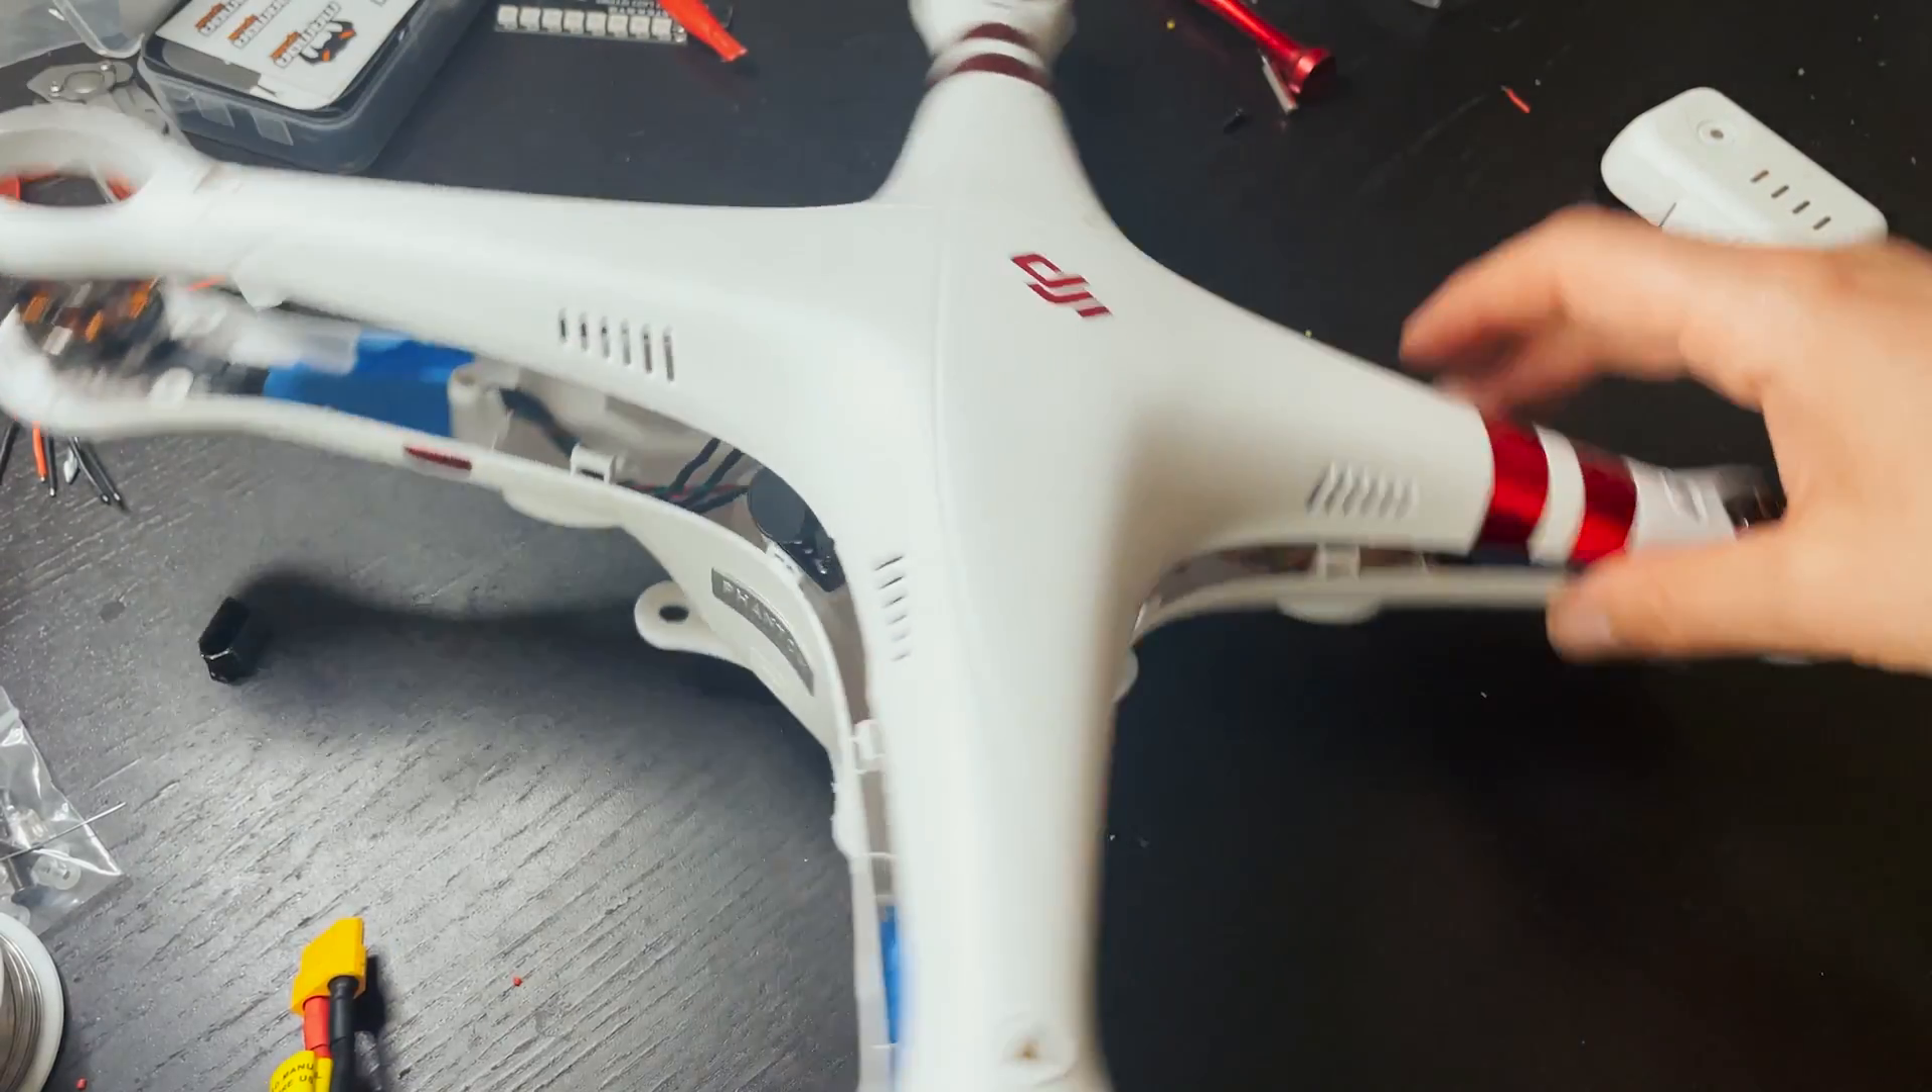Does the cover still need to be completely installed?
Yes.